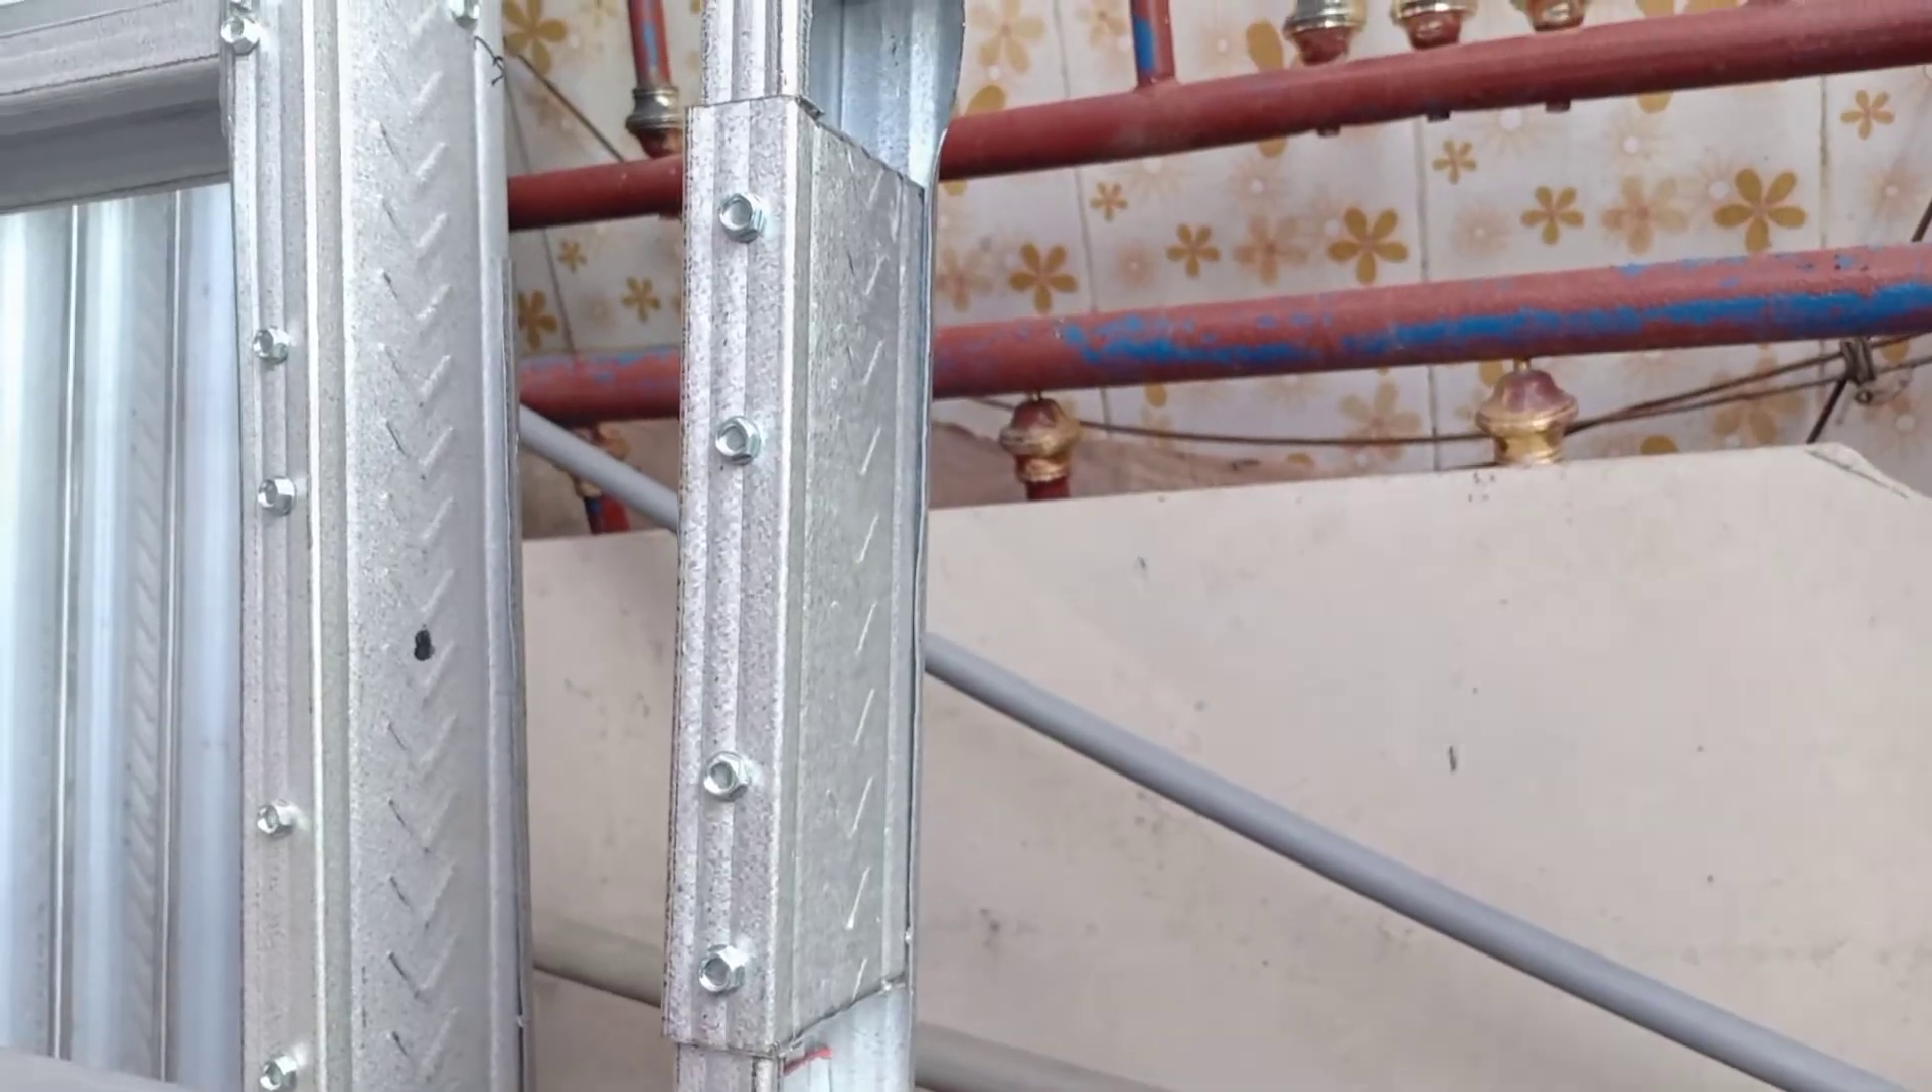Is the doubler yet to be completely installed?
No.